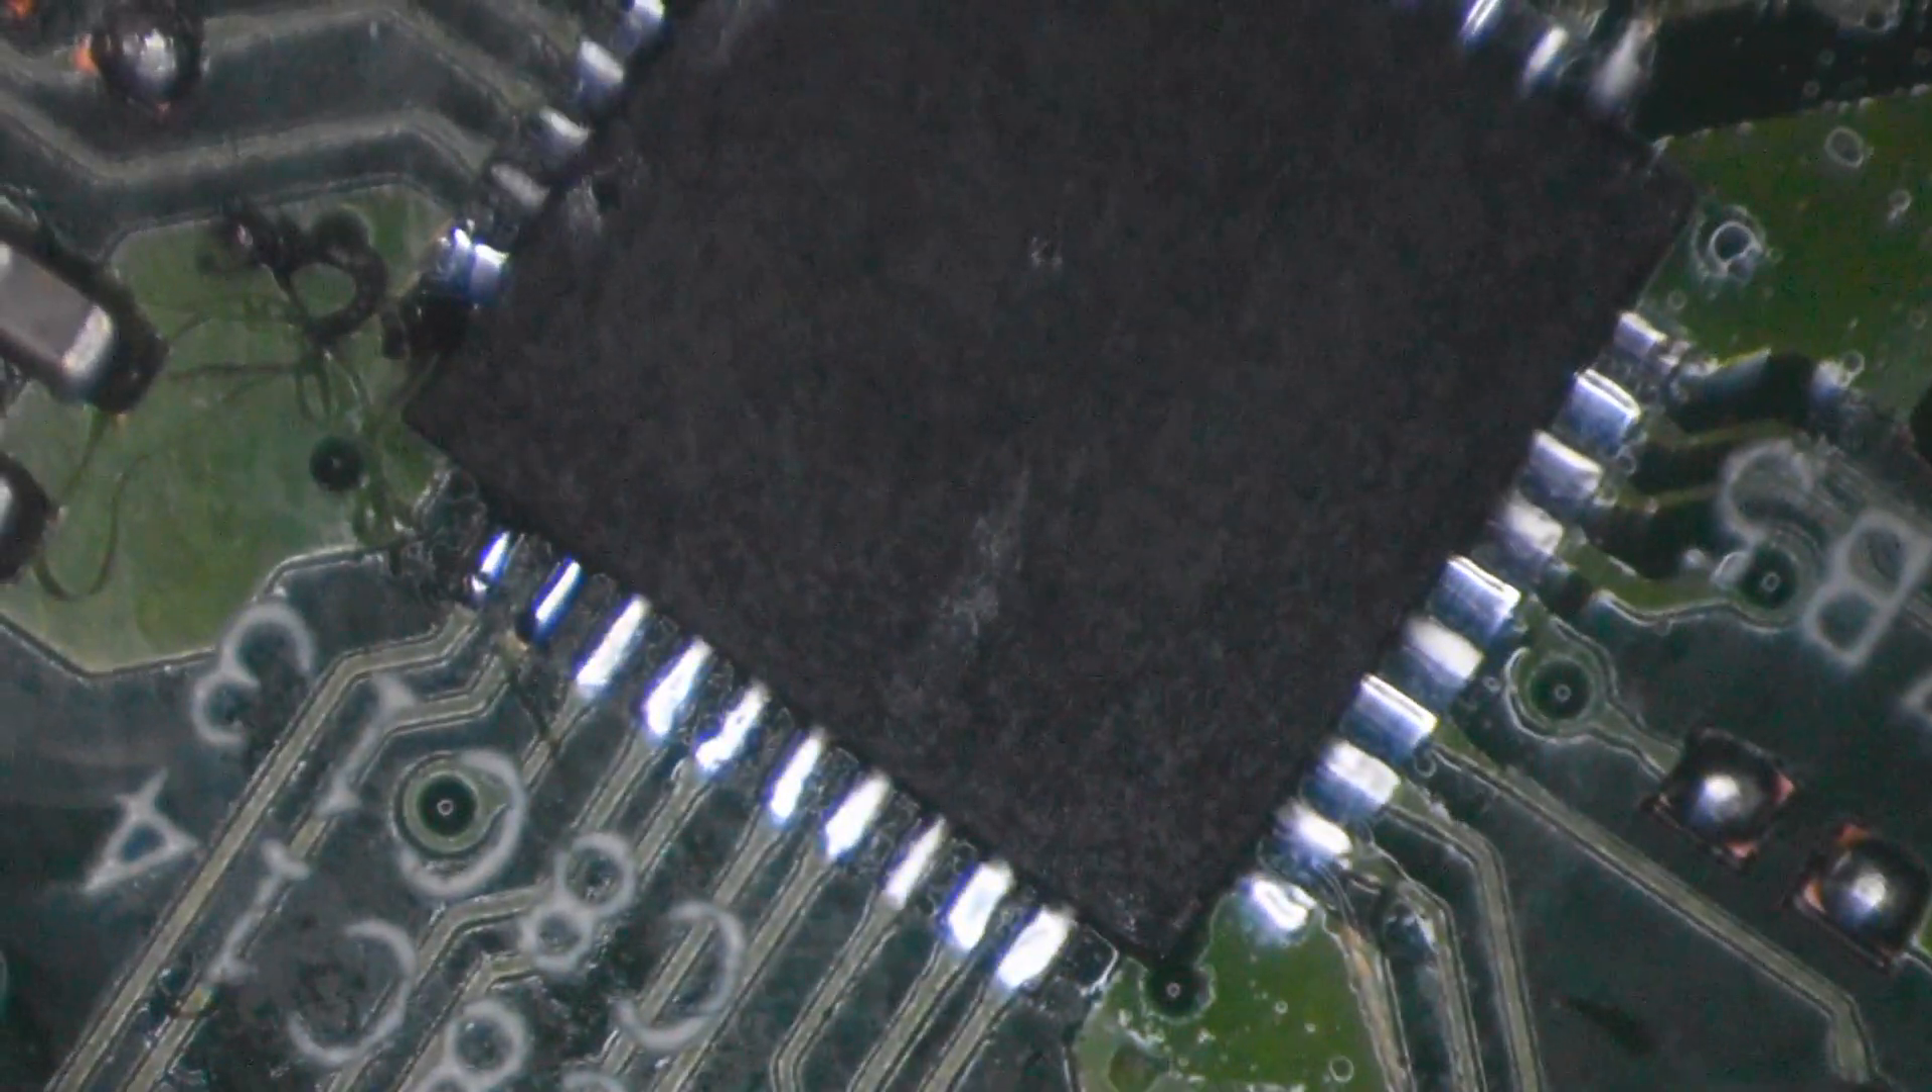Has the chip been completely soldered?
Yes.